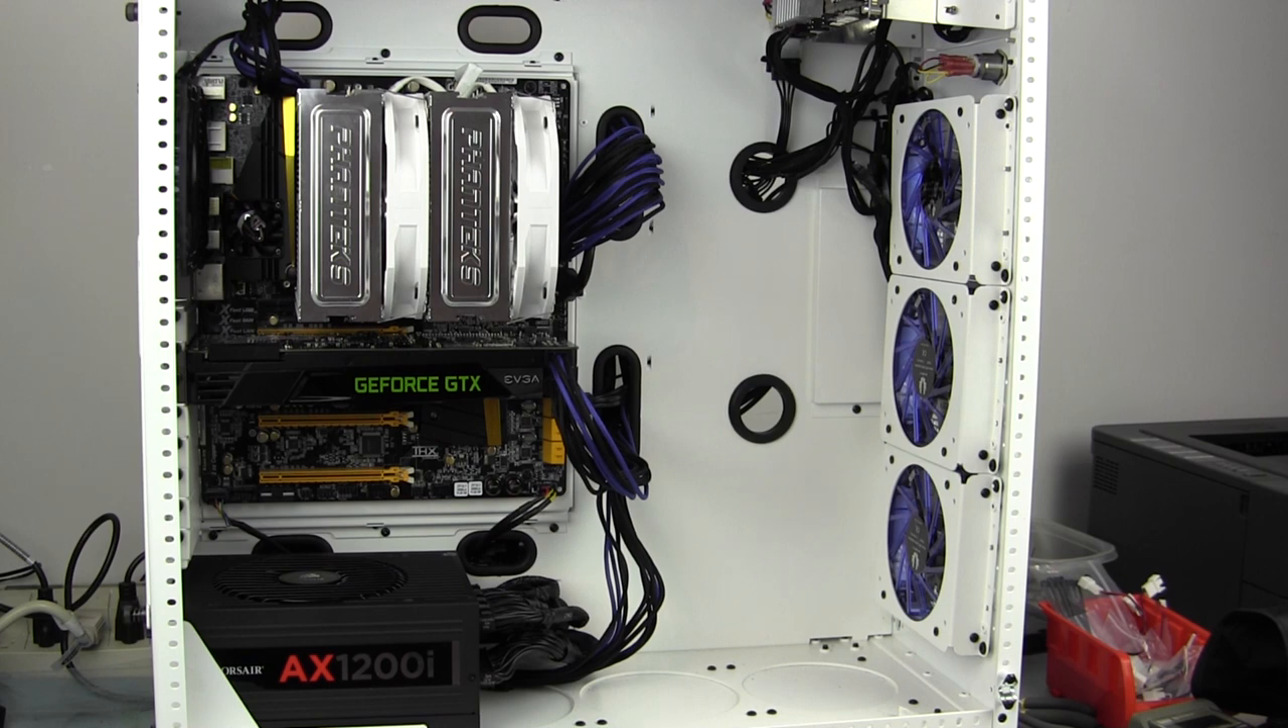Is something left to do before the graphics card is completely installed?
No.